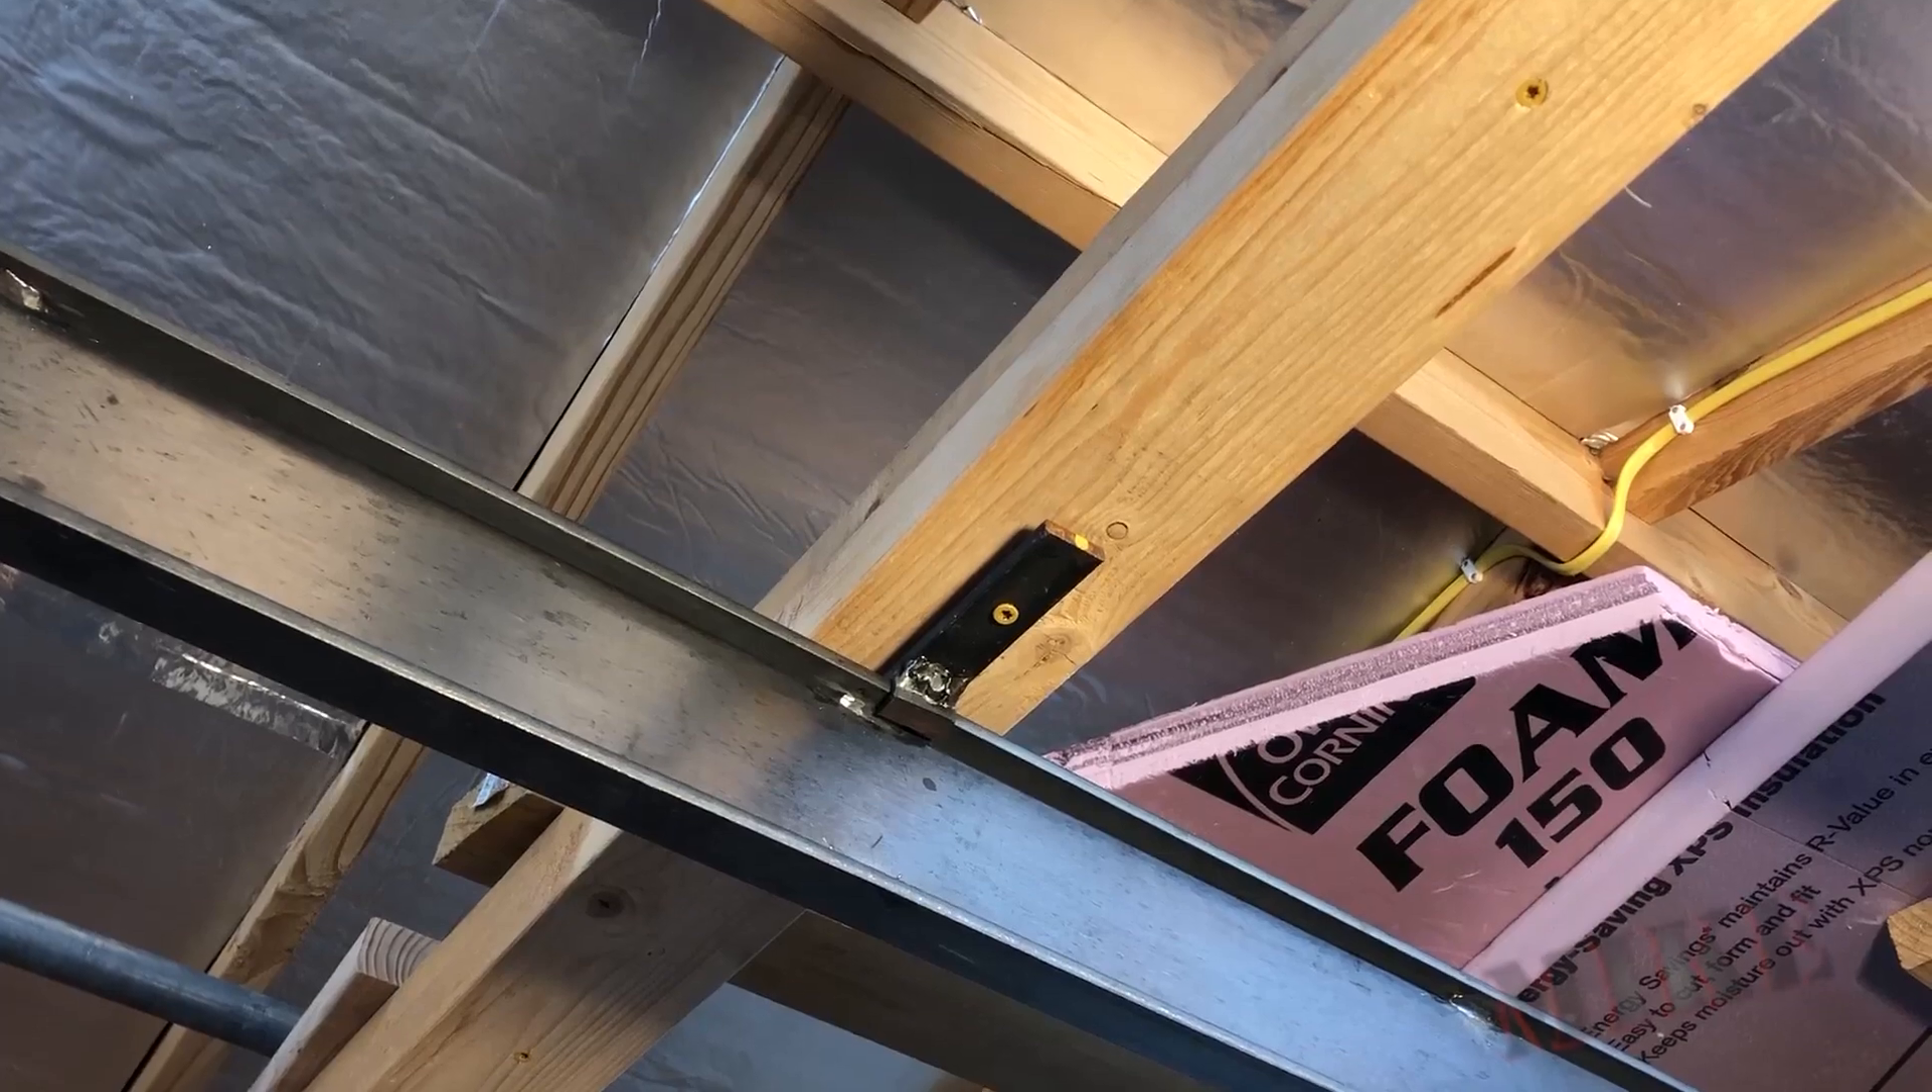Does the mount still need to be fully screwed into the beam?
No.